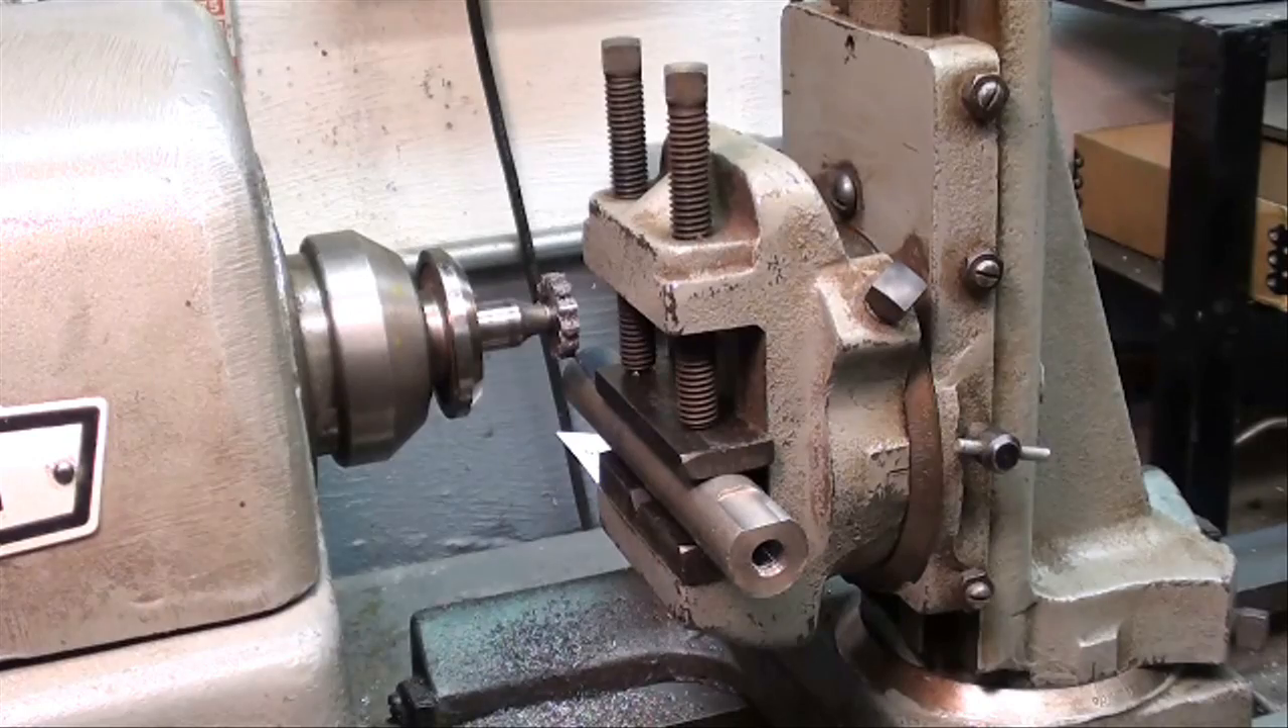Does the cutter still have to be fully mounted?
No.